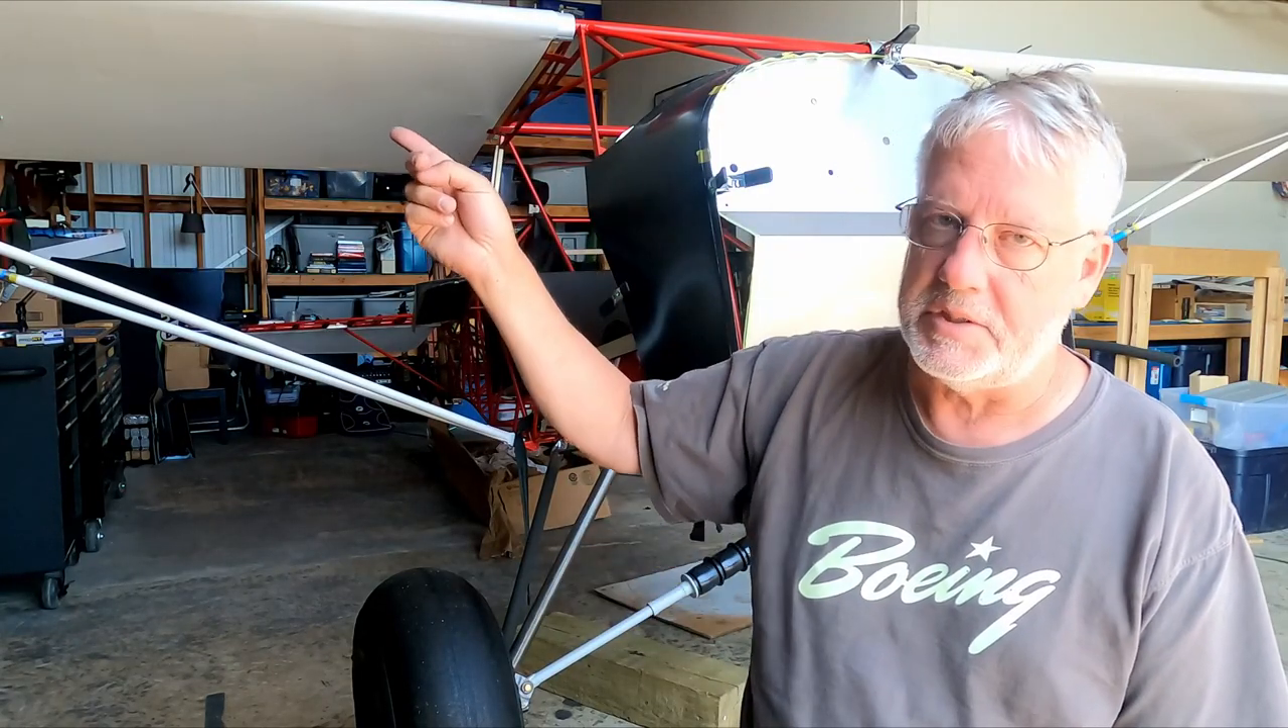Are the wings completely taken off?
No.